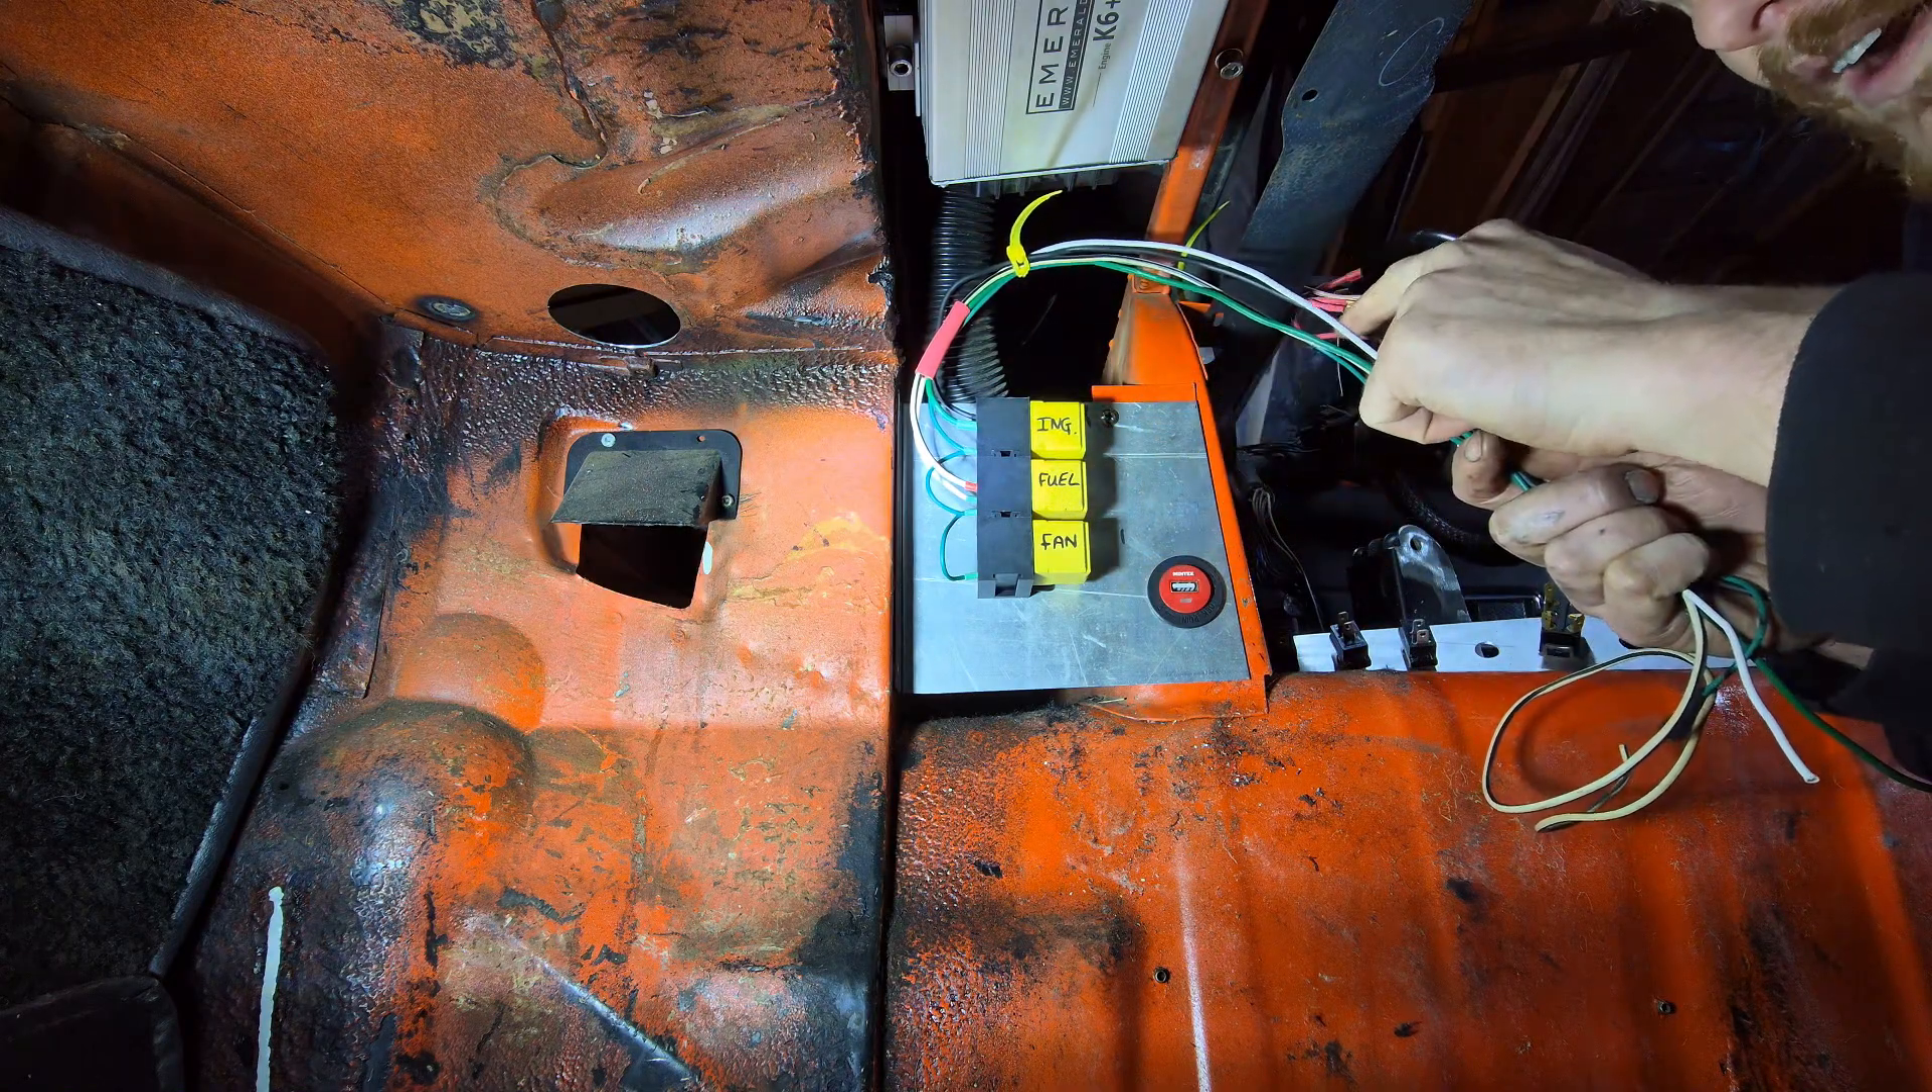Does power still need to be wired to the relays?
Yes.